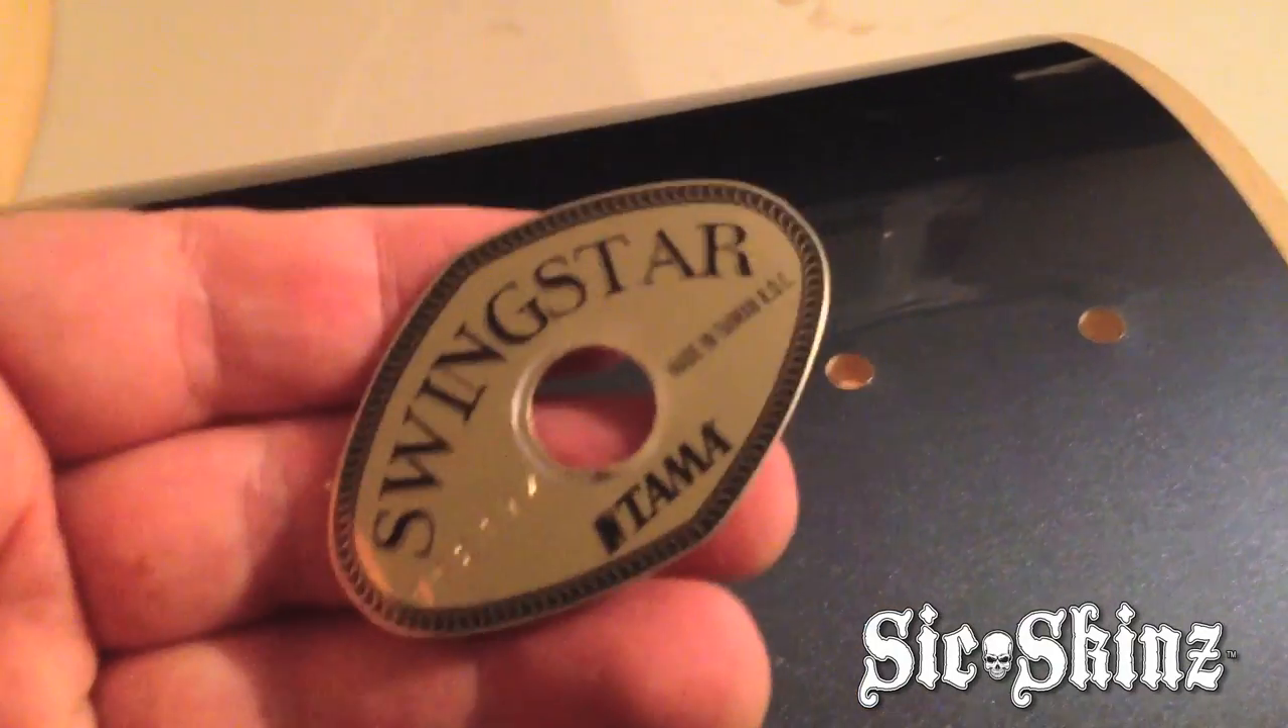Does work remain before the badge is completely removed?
No.